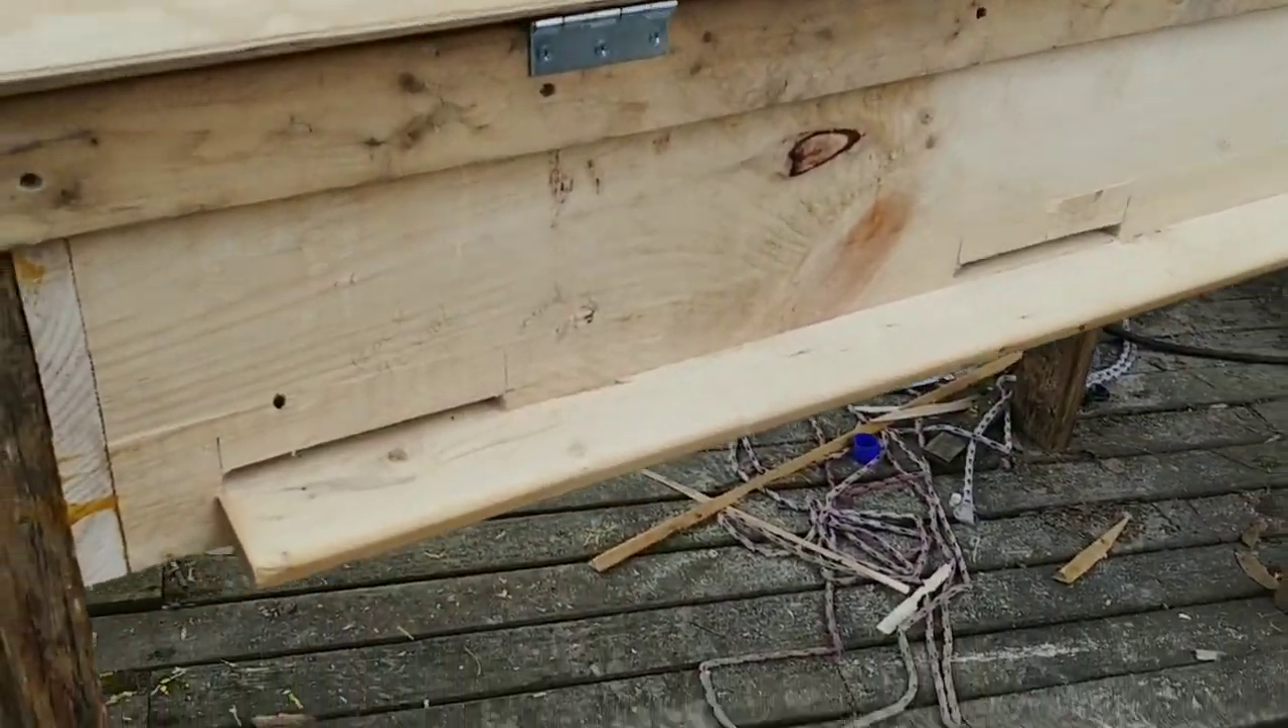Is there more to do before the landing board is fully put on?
No.